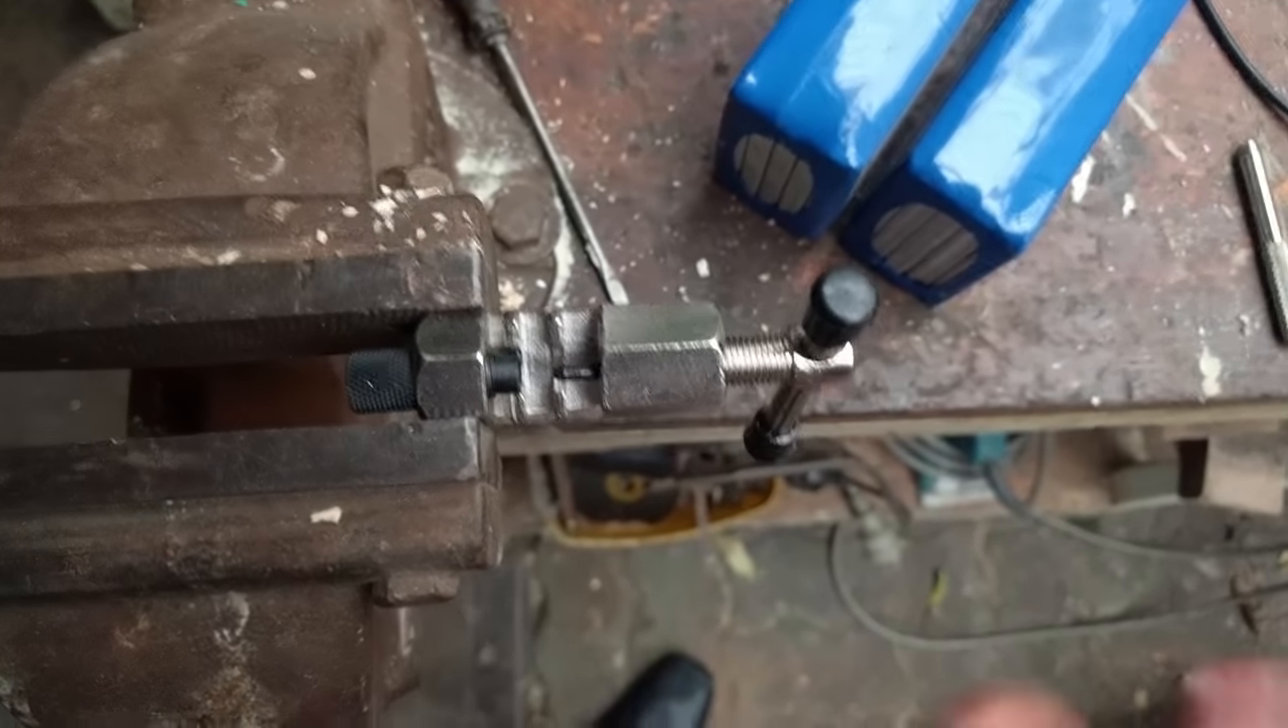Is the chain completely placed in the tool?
No.